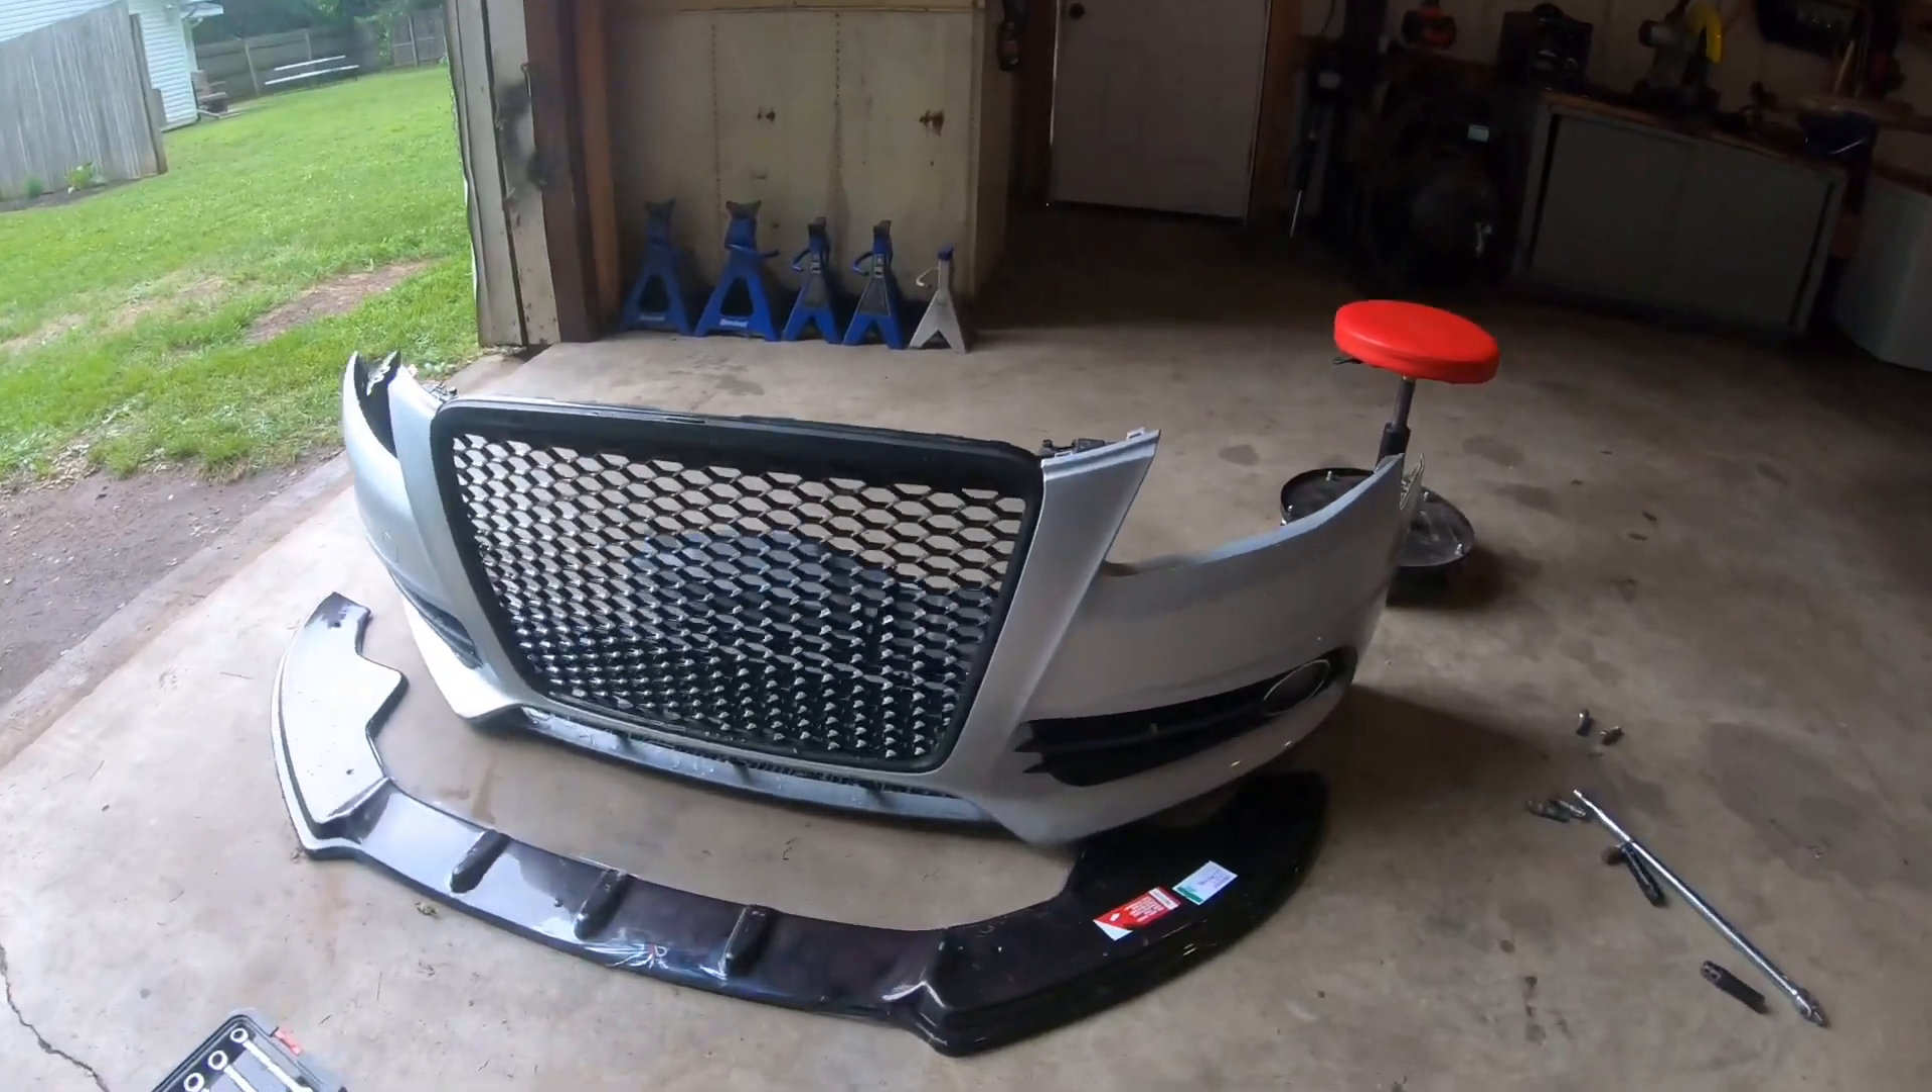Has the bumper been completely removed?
Yes.